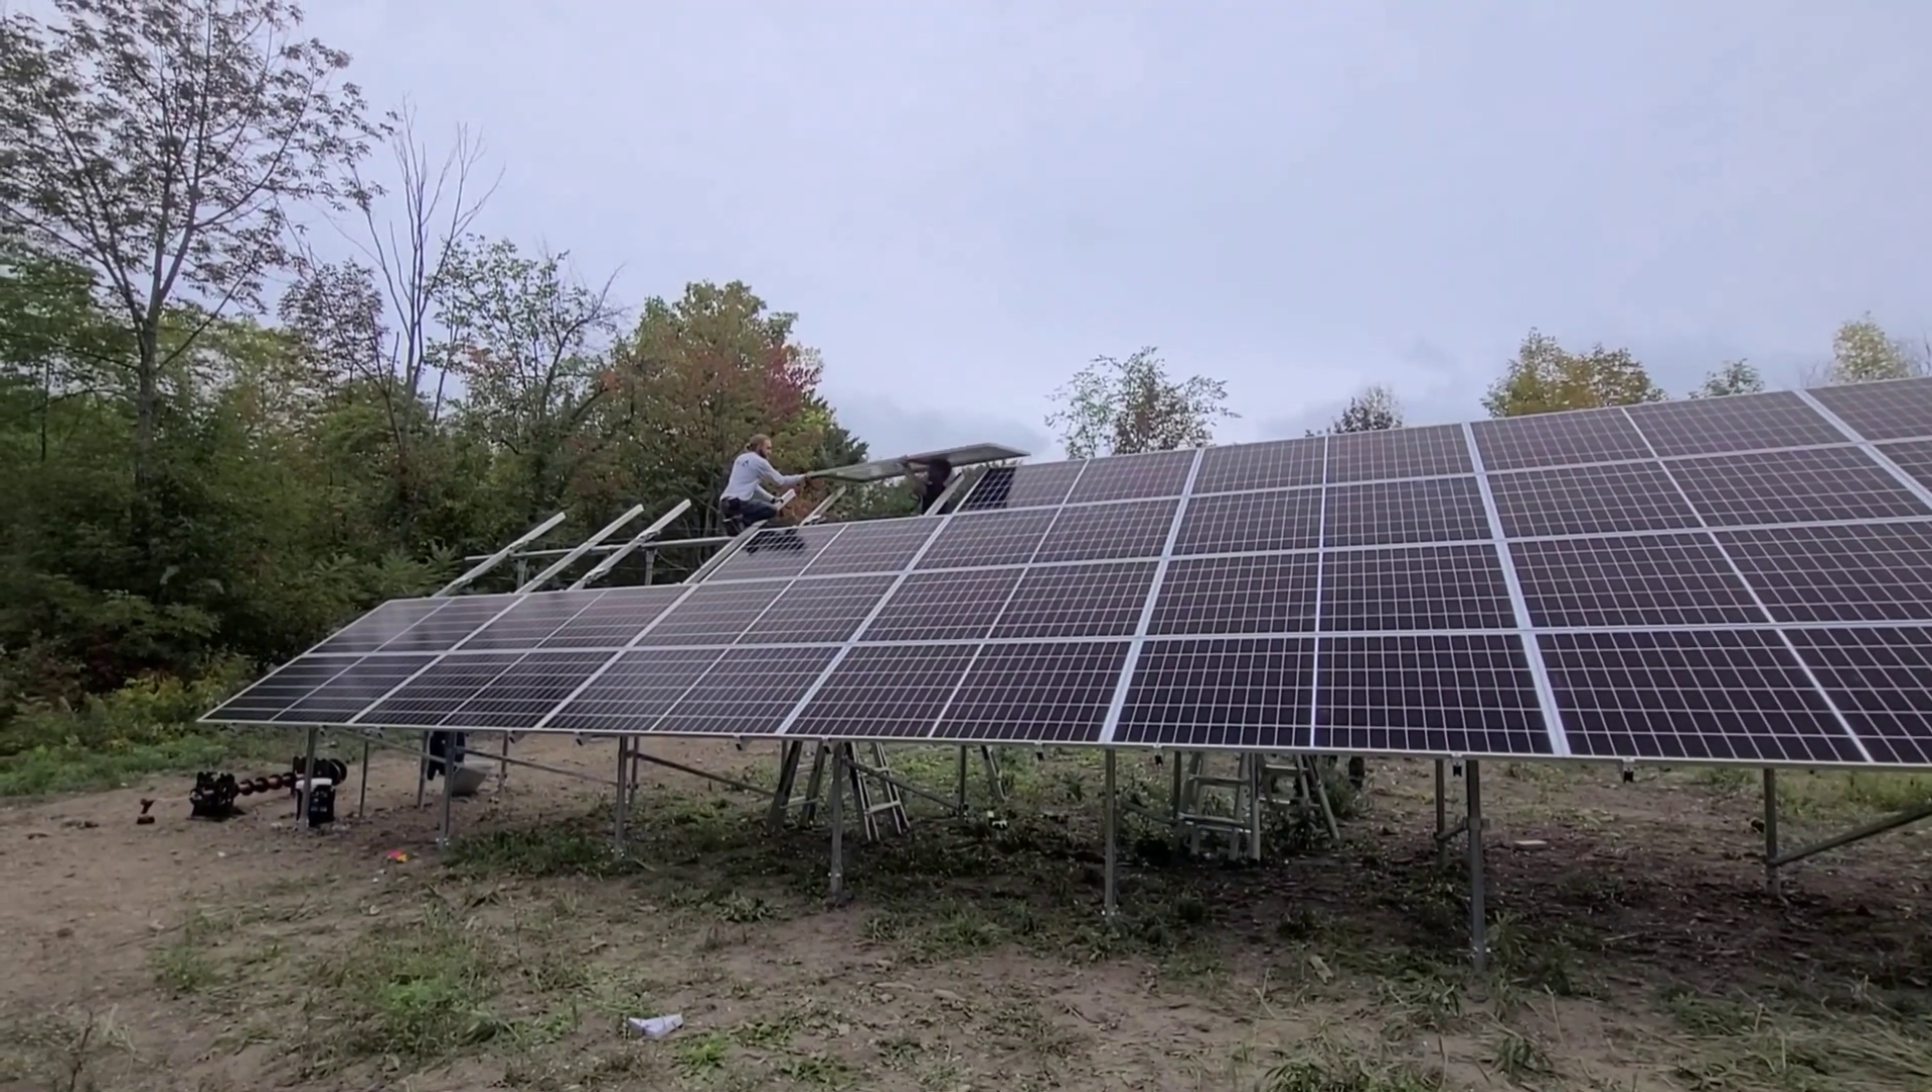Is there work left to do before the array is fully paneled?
Yes.